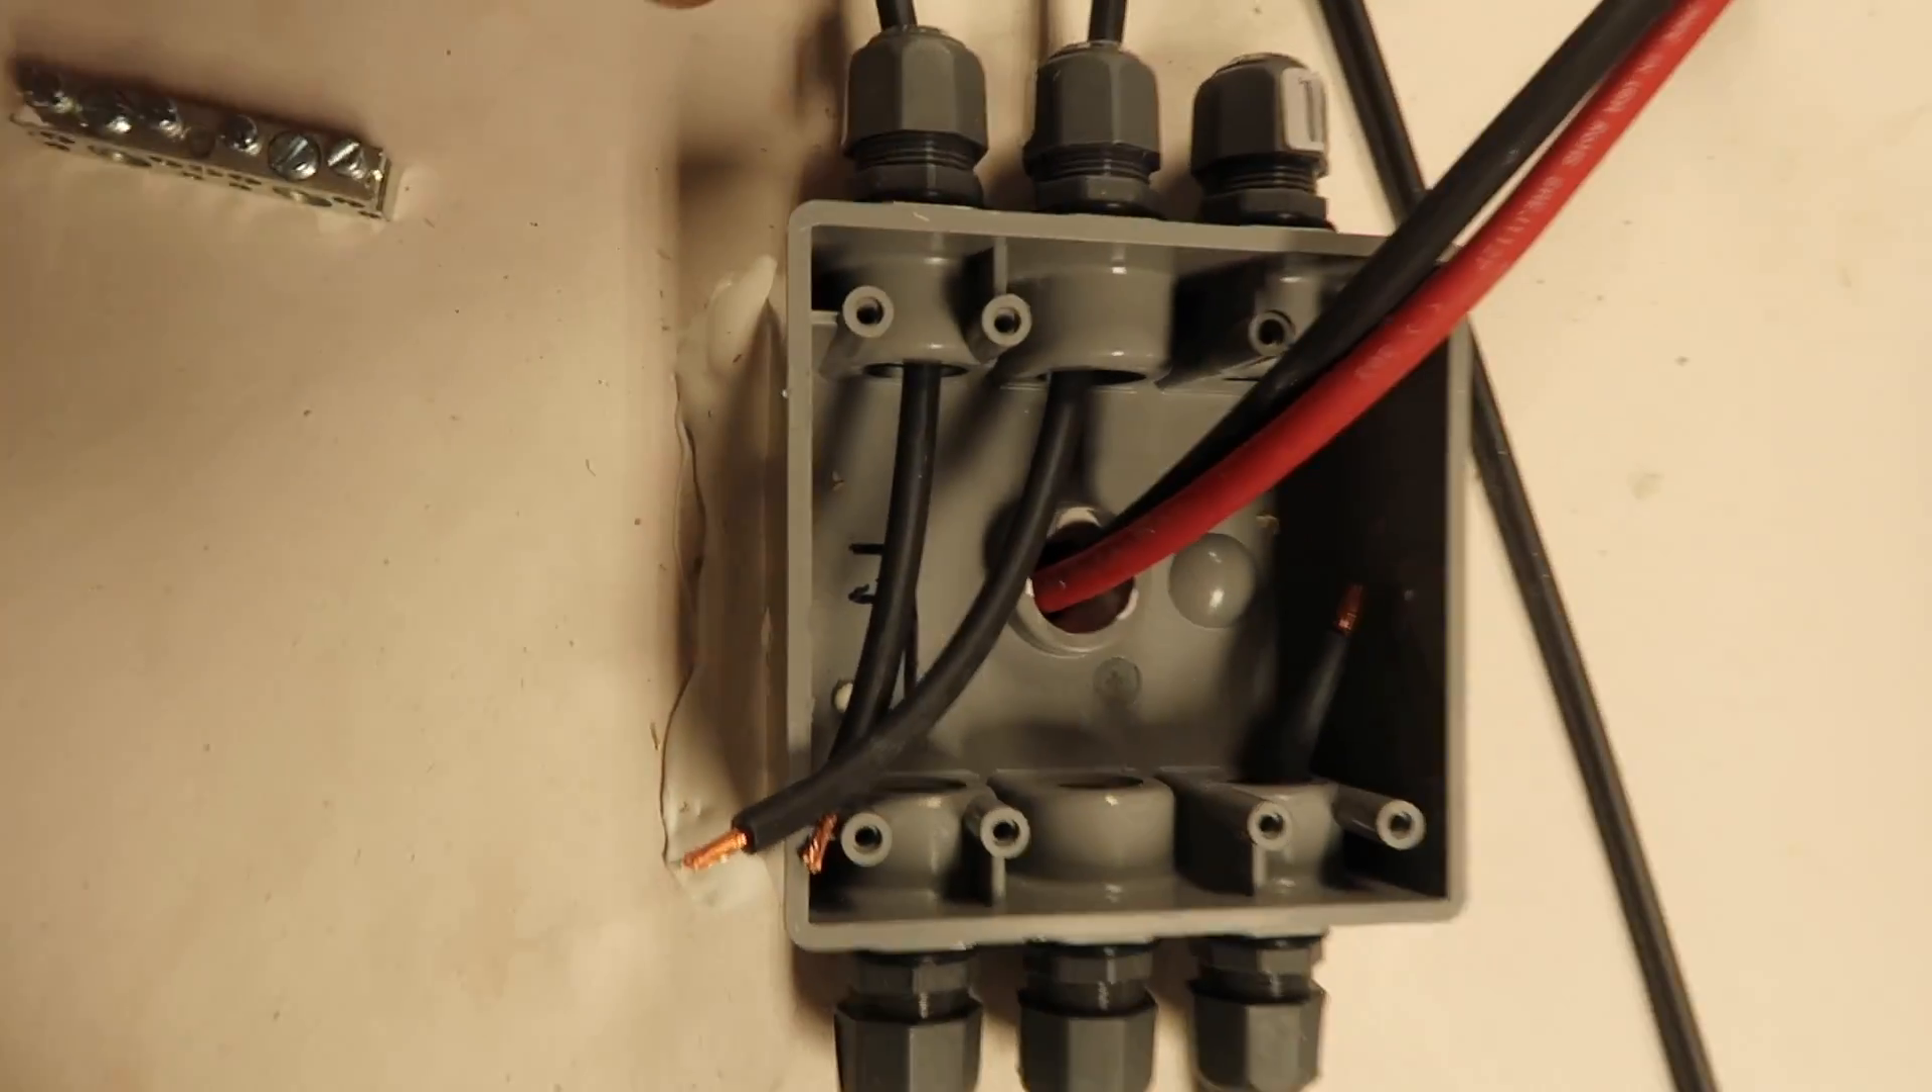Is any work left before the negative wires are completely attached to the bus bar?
Yes.